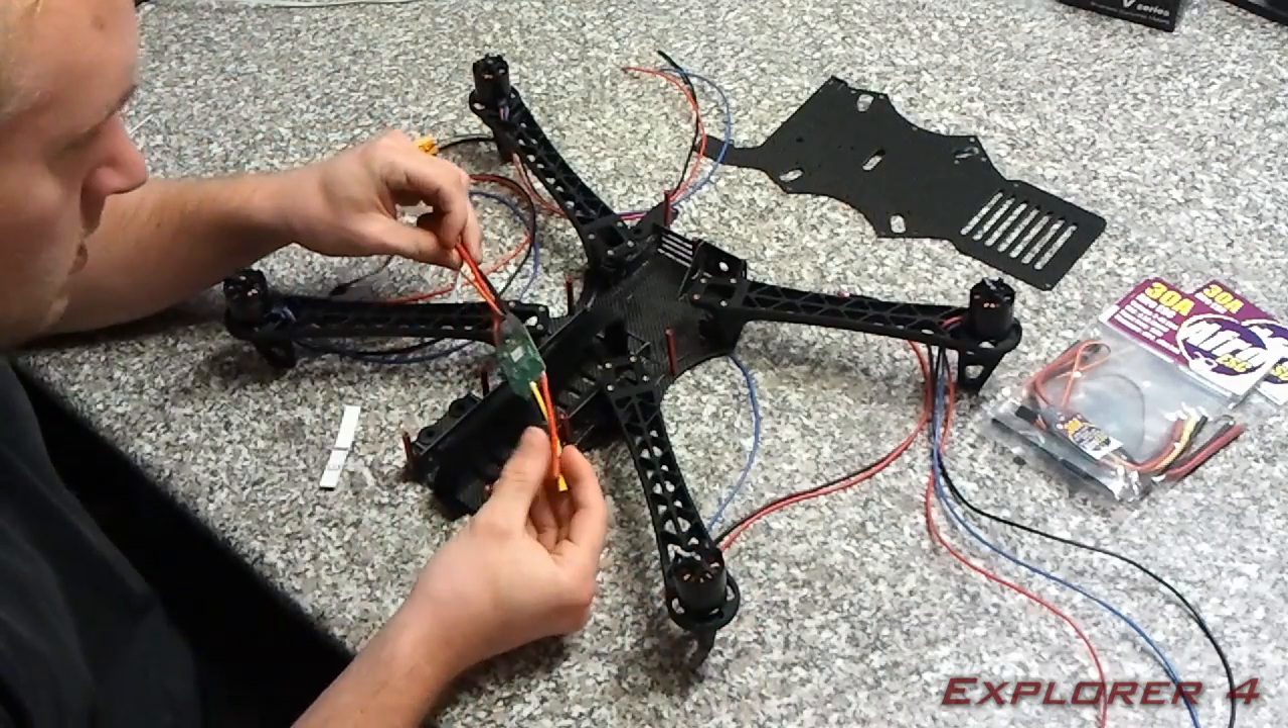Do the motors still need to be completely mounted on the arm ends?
No.